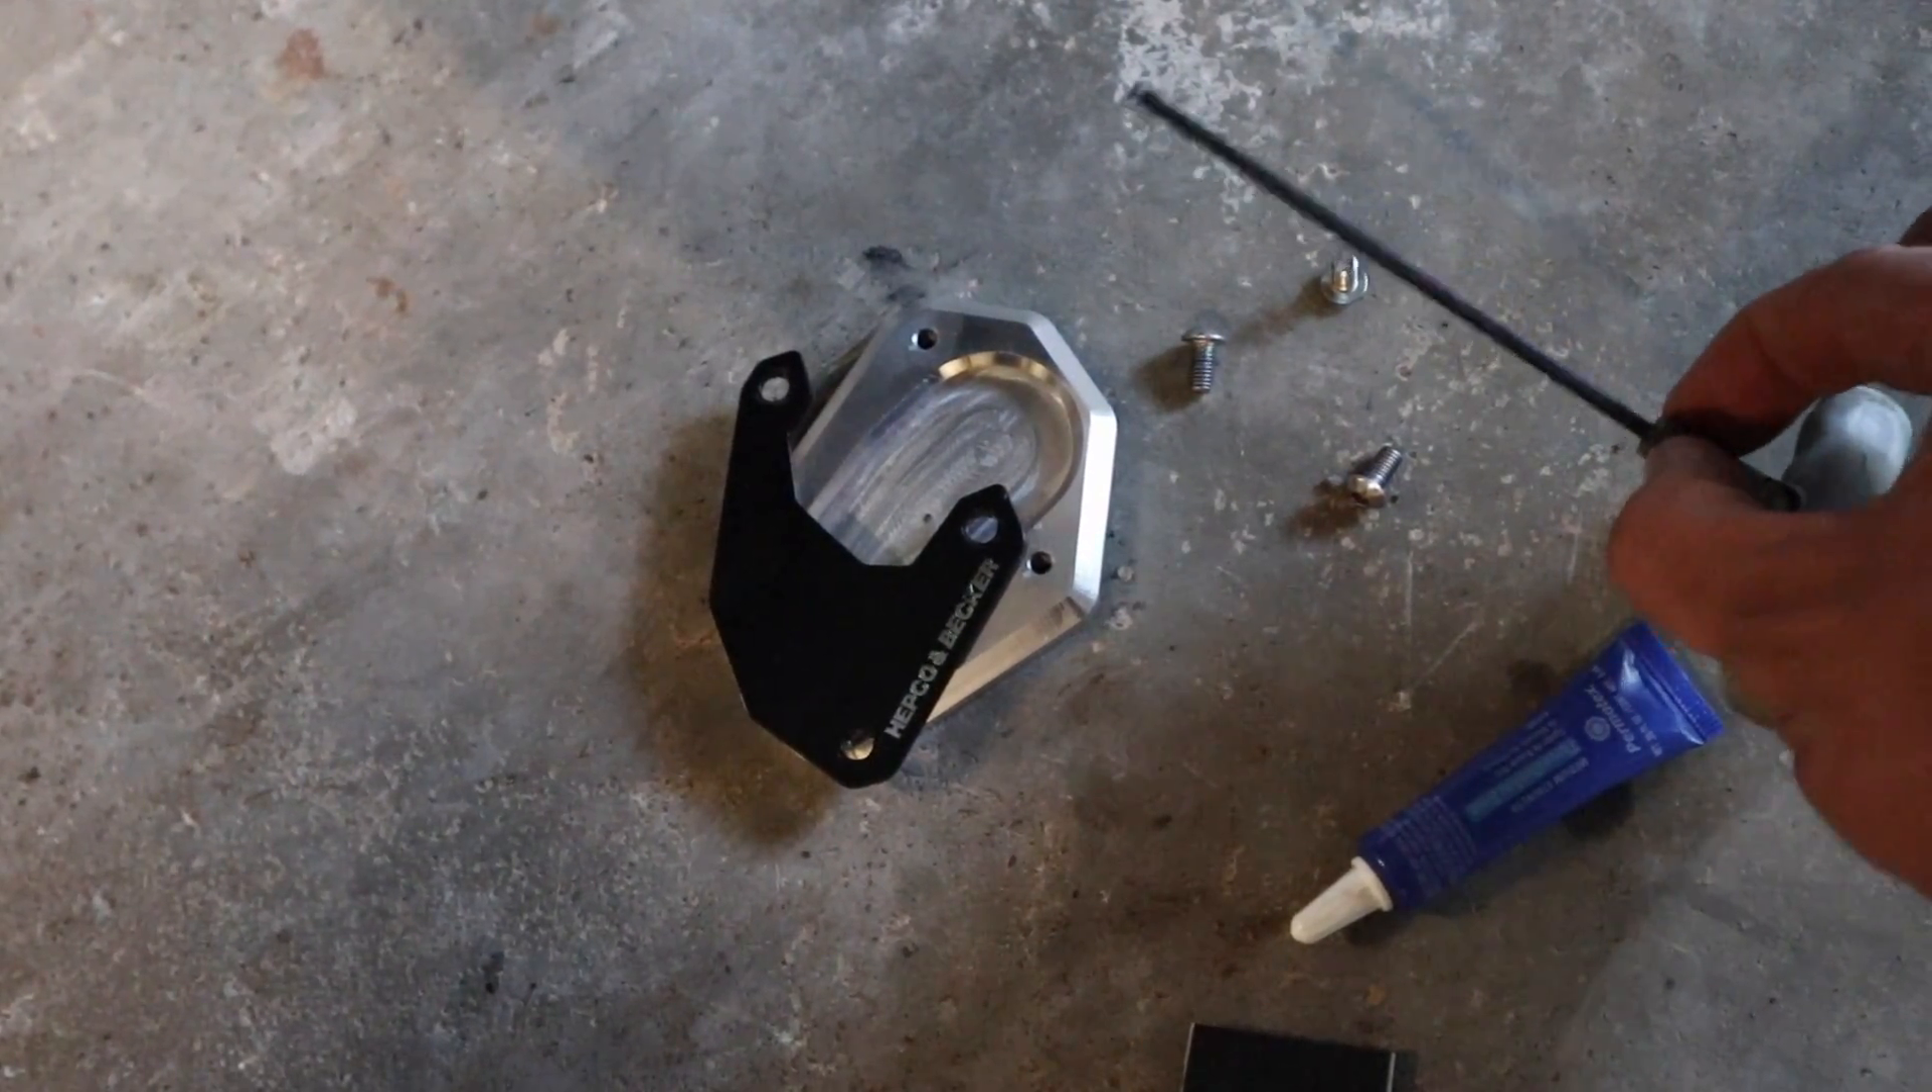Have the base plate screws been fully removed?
Yes.